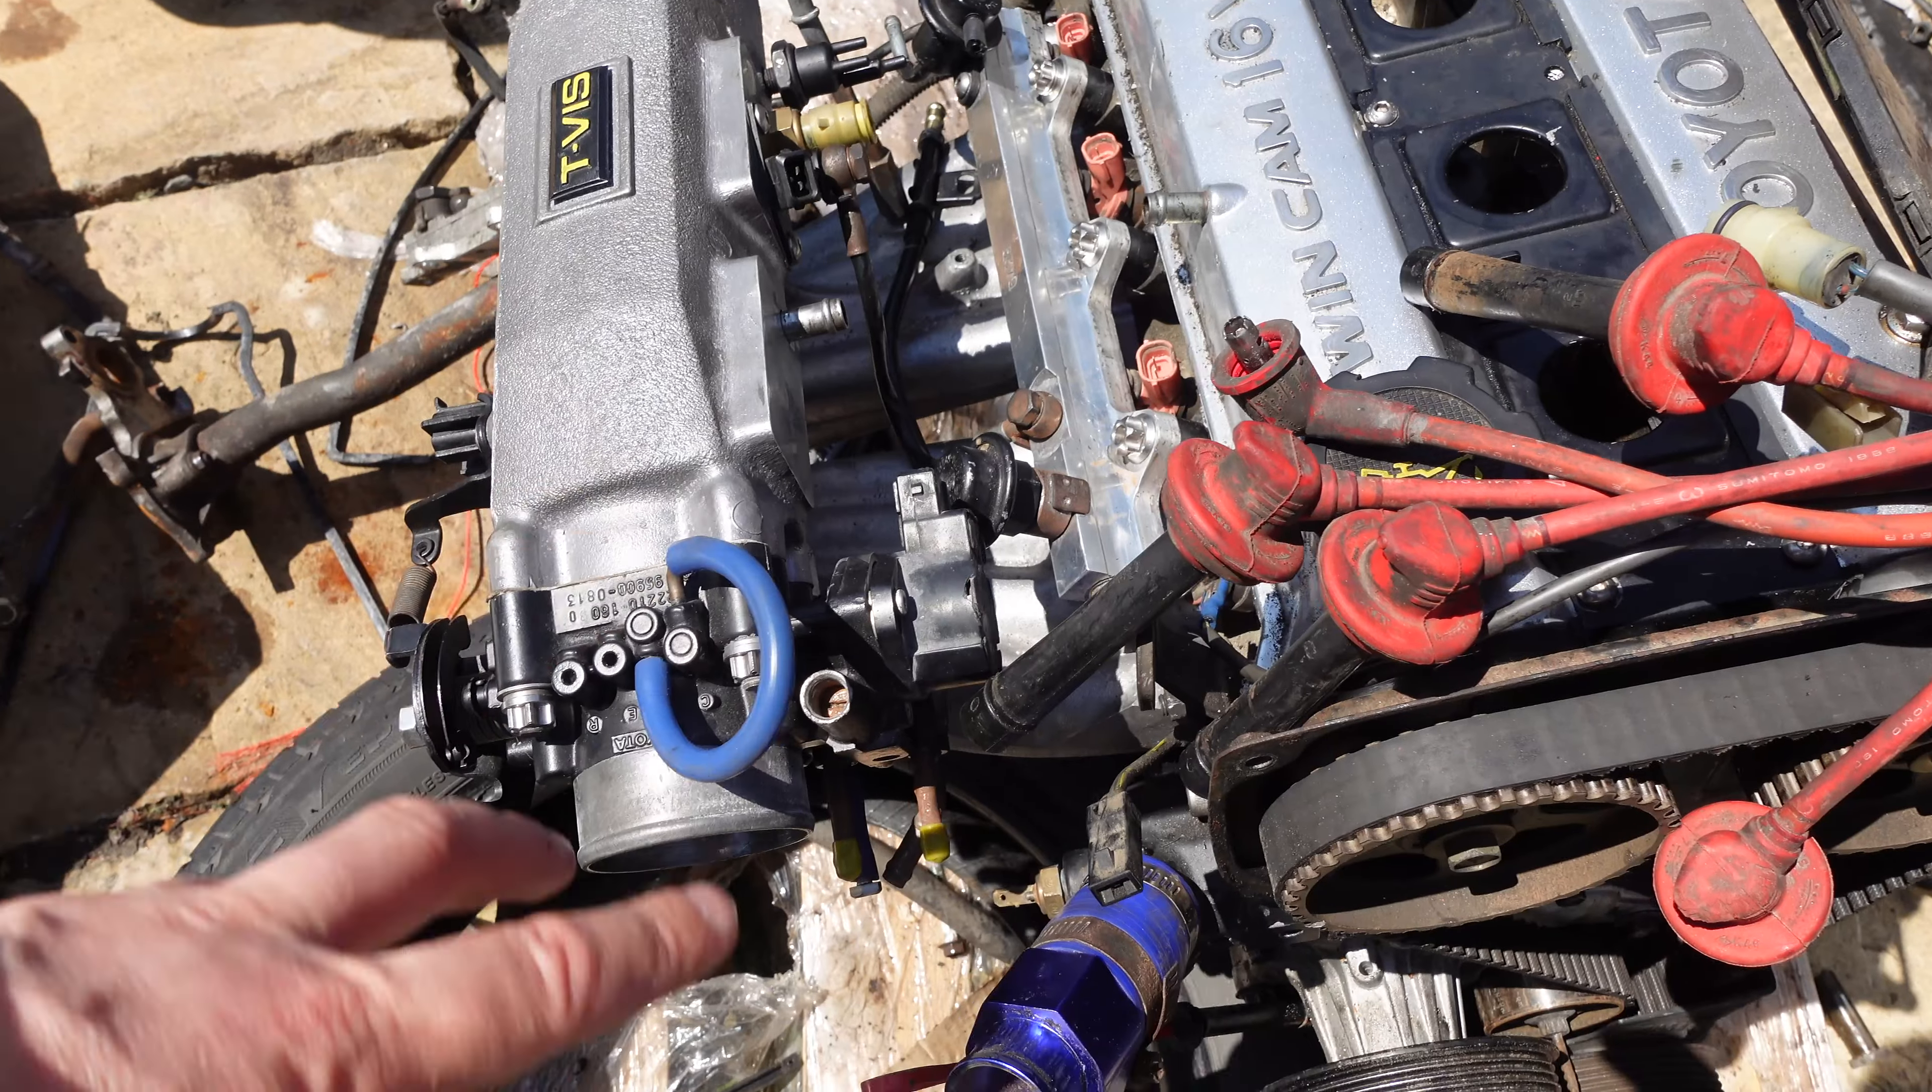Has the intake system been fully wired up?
No.